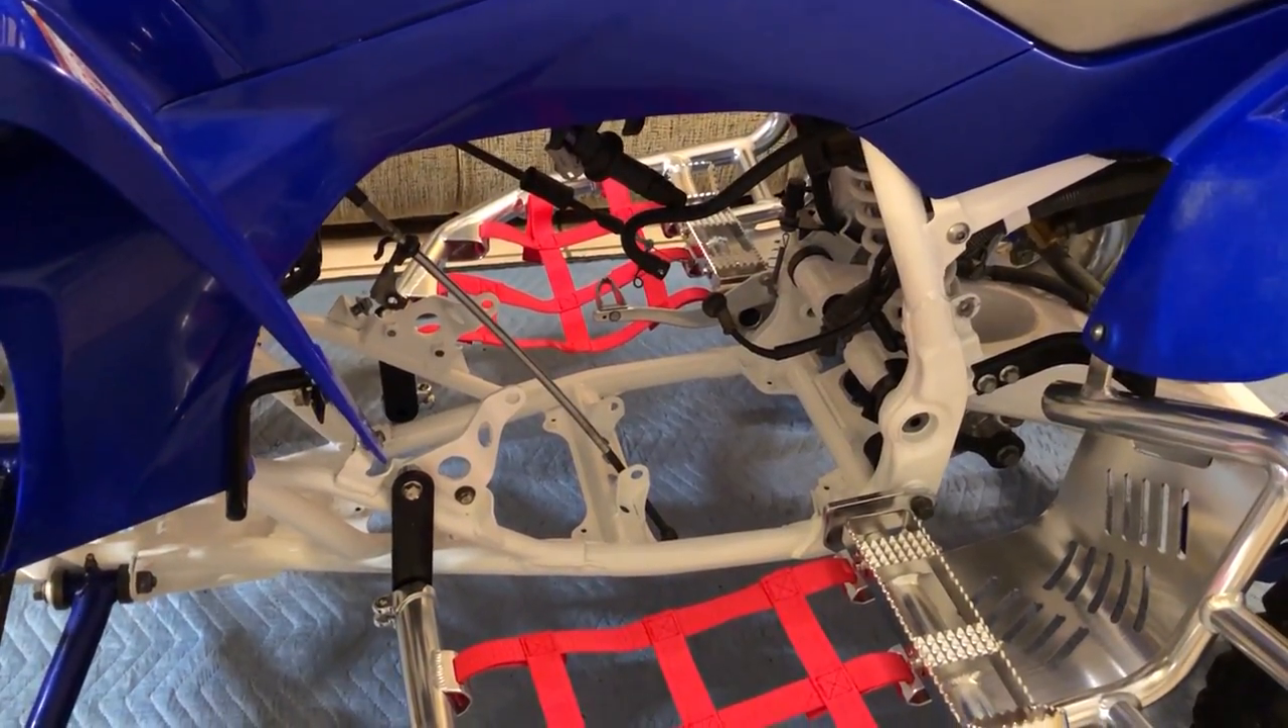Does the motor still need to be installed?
Yes.